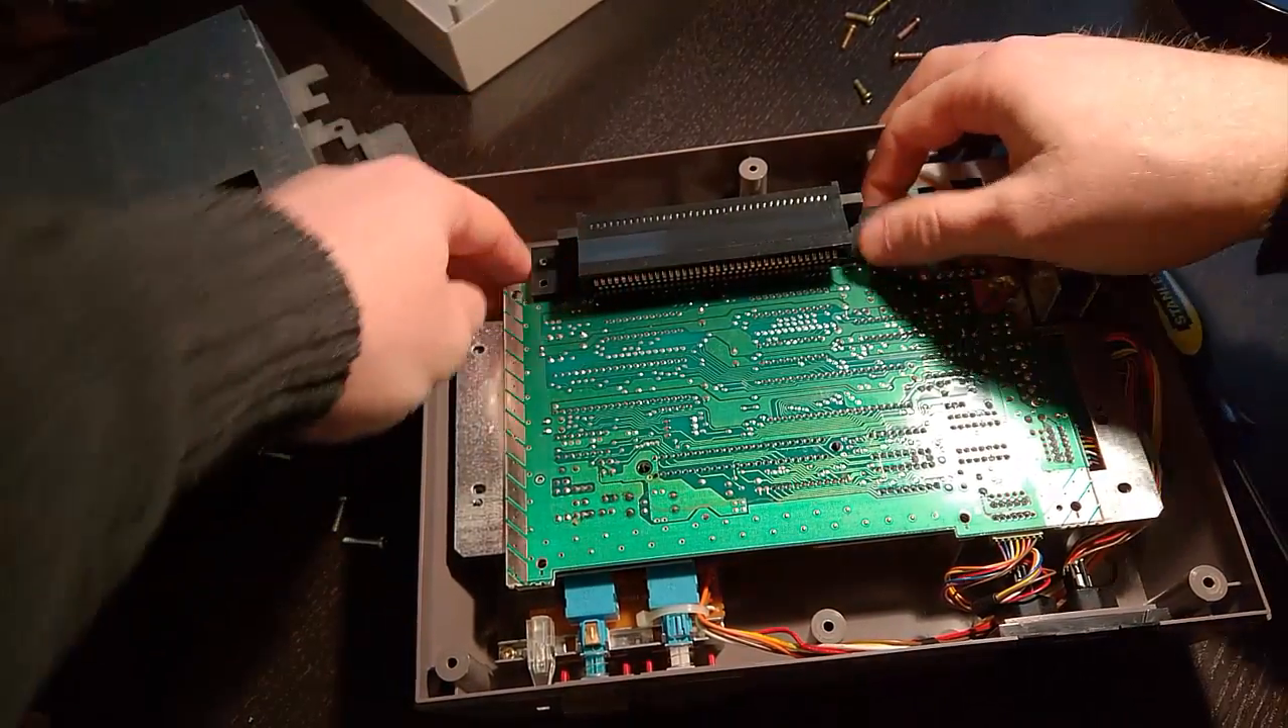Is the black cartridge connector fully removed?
No.